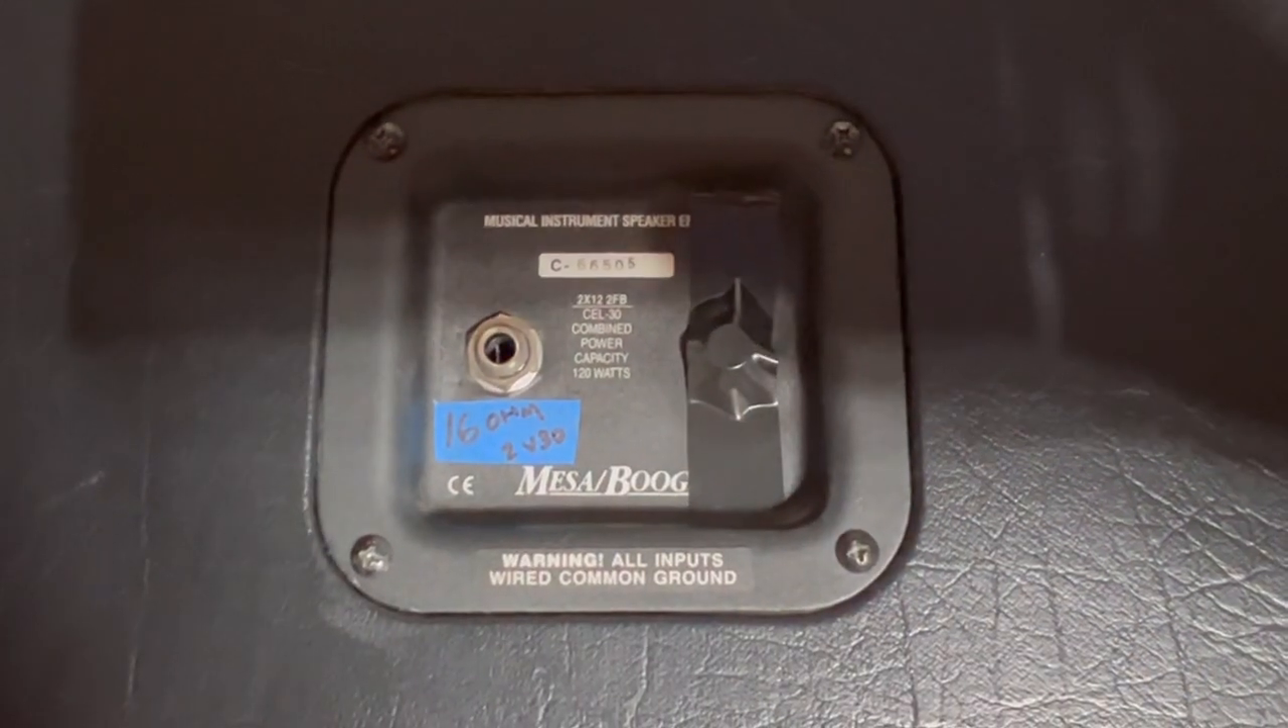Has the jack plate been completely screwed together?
Yes.